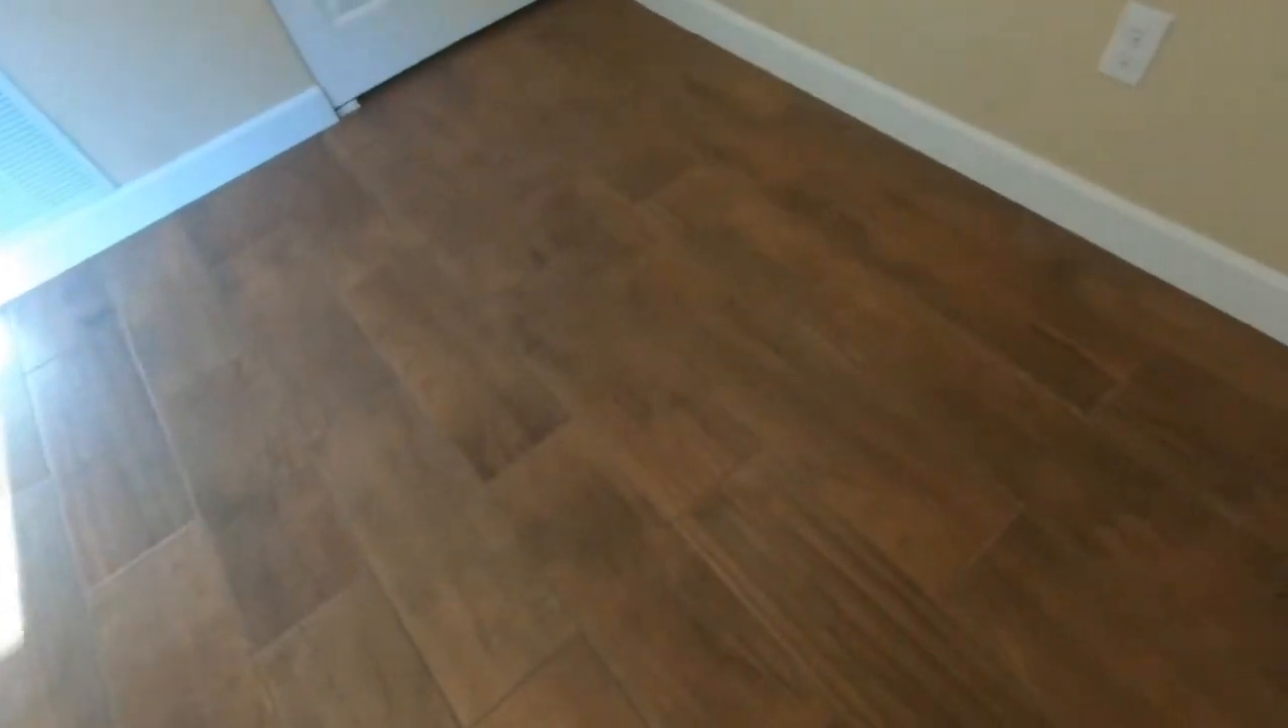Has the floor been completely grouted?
Yes.